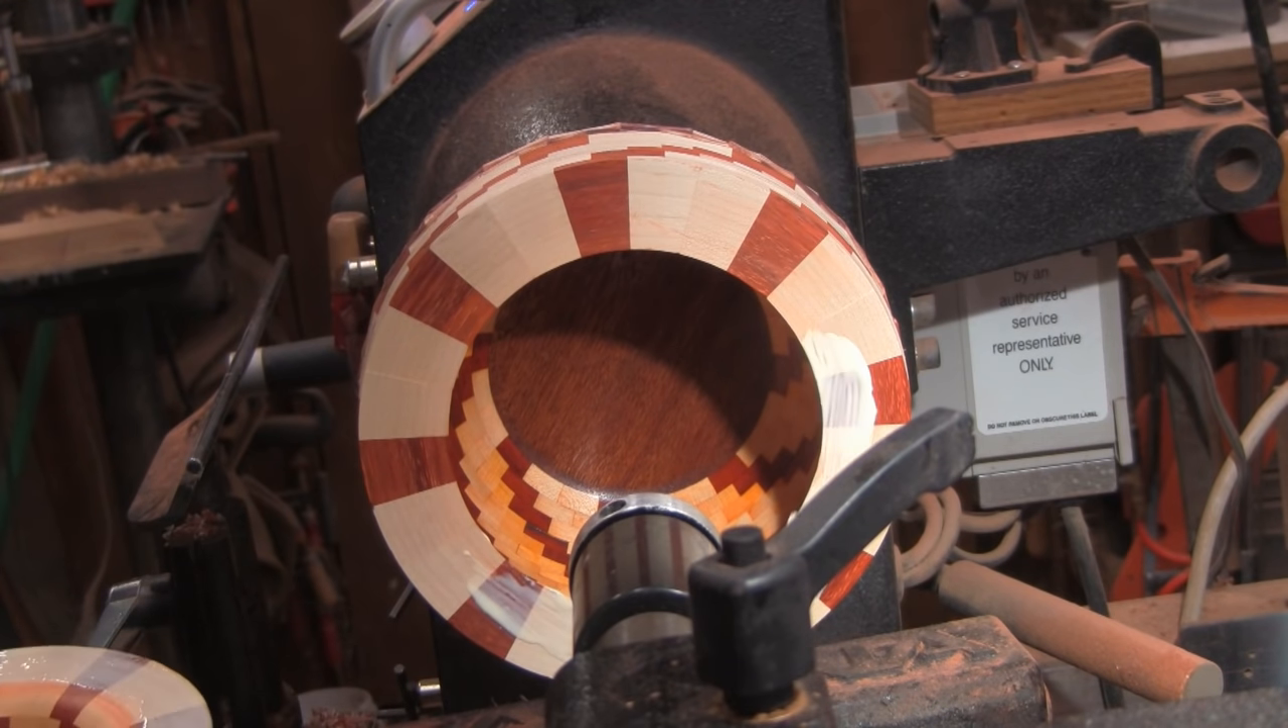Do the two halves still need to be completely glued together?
Yes.